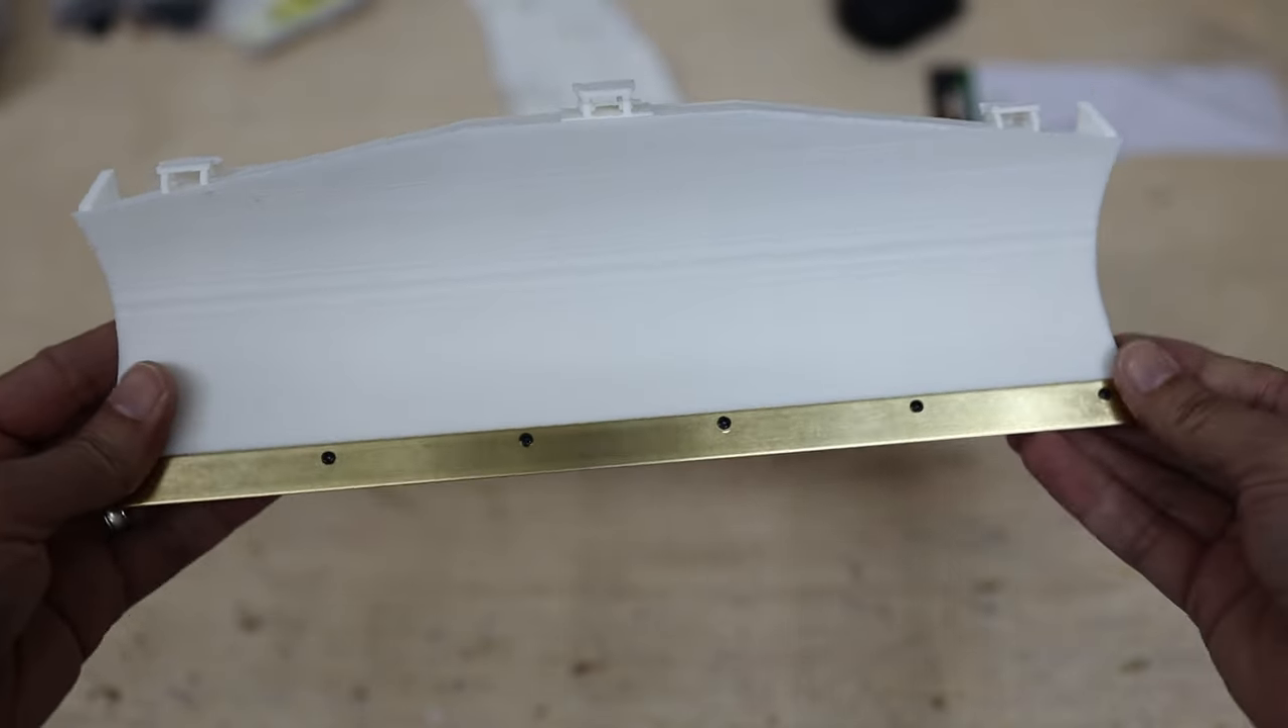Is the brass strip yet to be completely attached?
No.